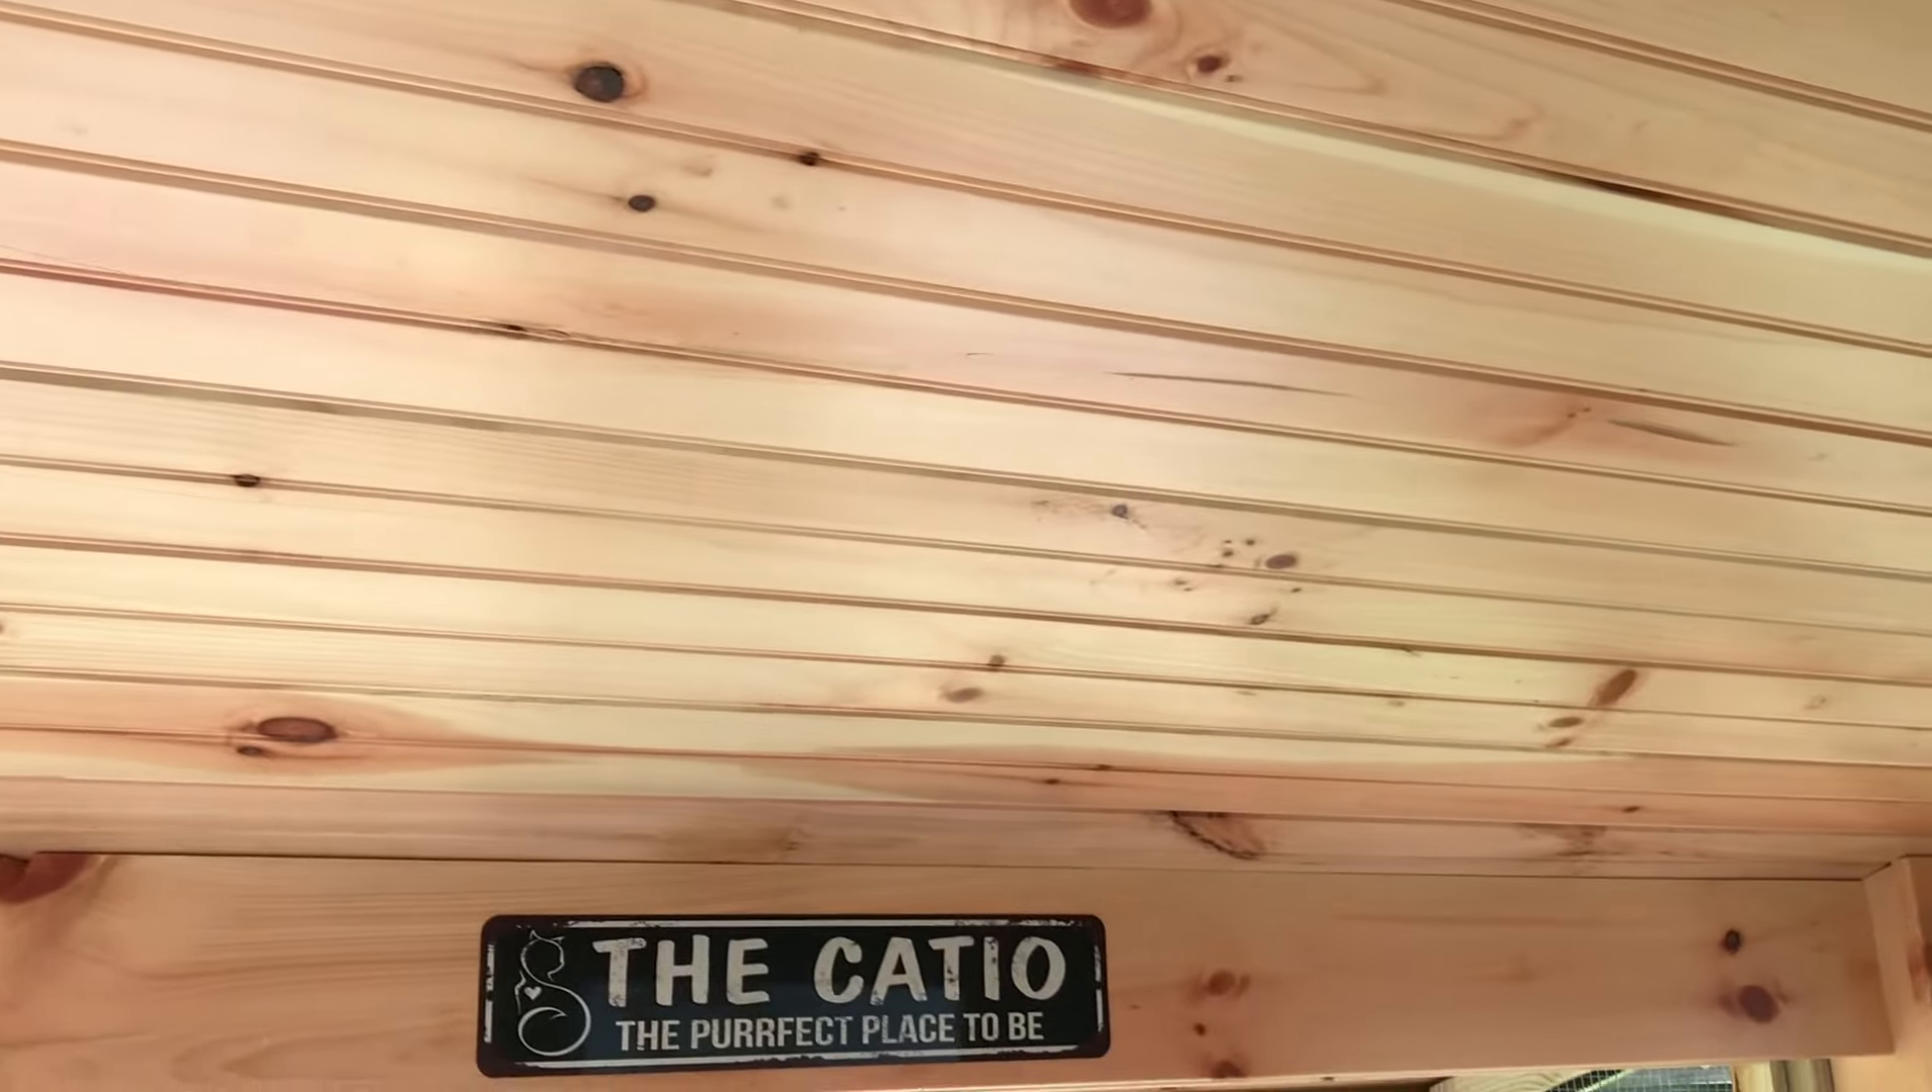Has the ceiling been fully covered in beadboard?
Yes.